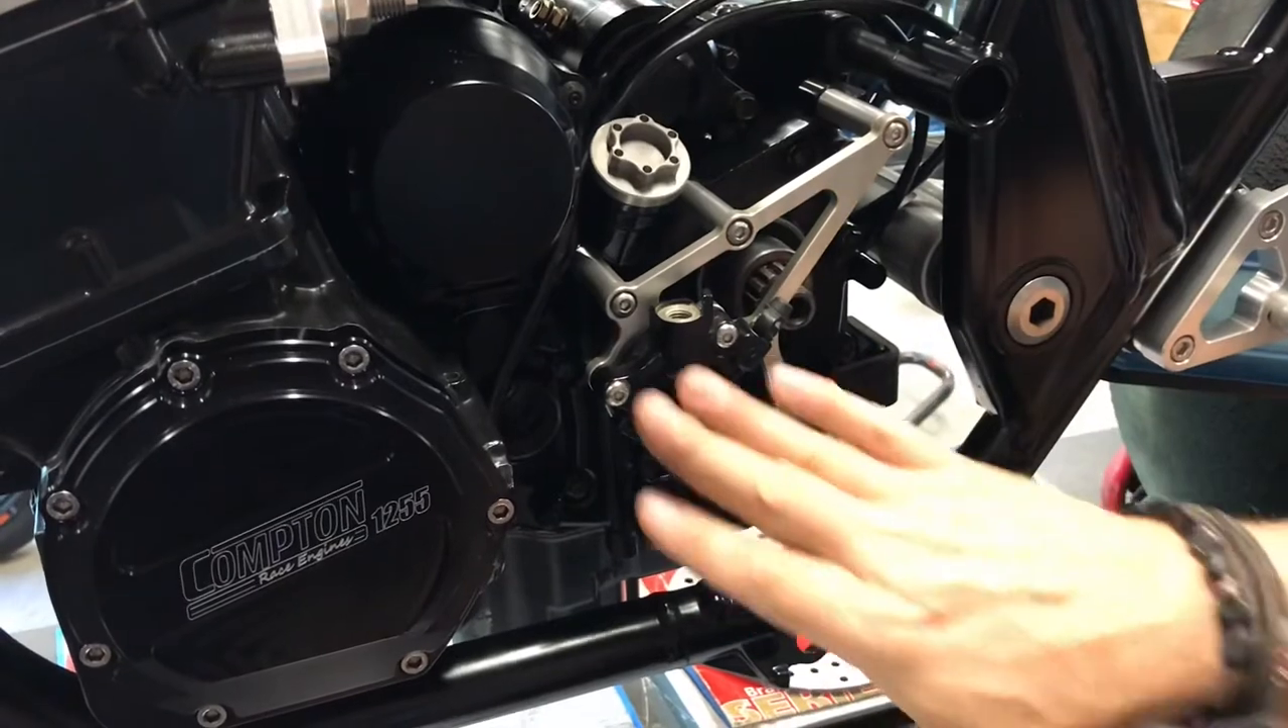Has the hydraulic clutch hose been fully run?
No.